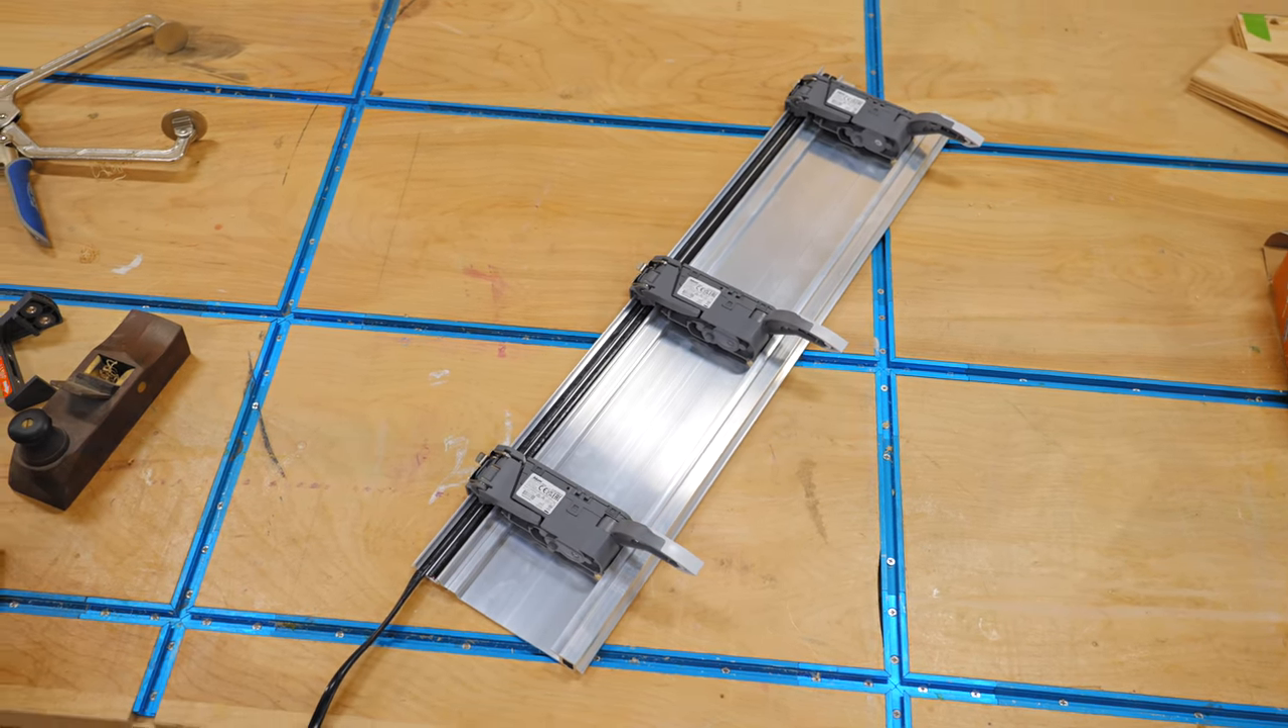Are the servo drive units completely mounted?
Yes.